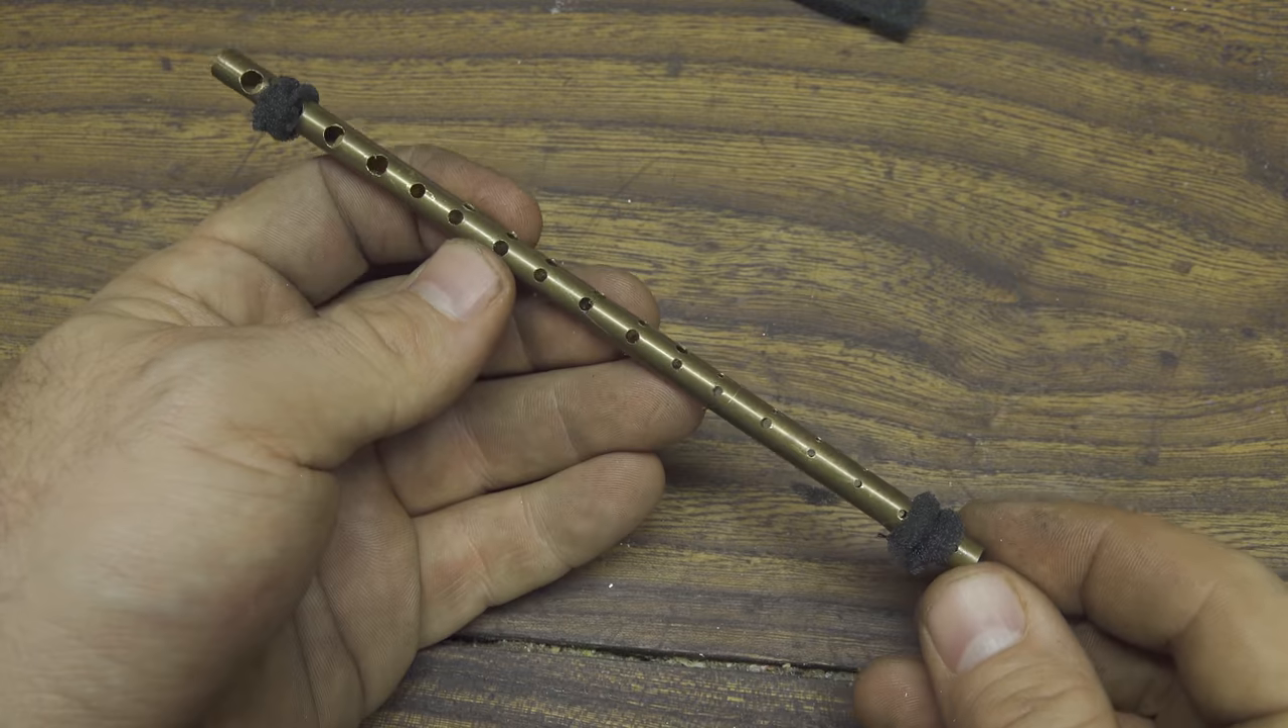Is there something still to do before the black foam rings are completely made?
No.